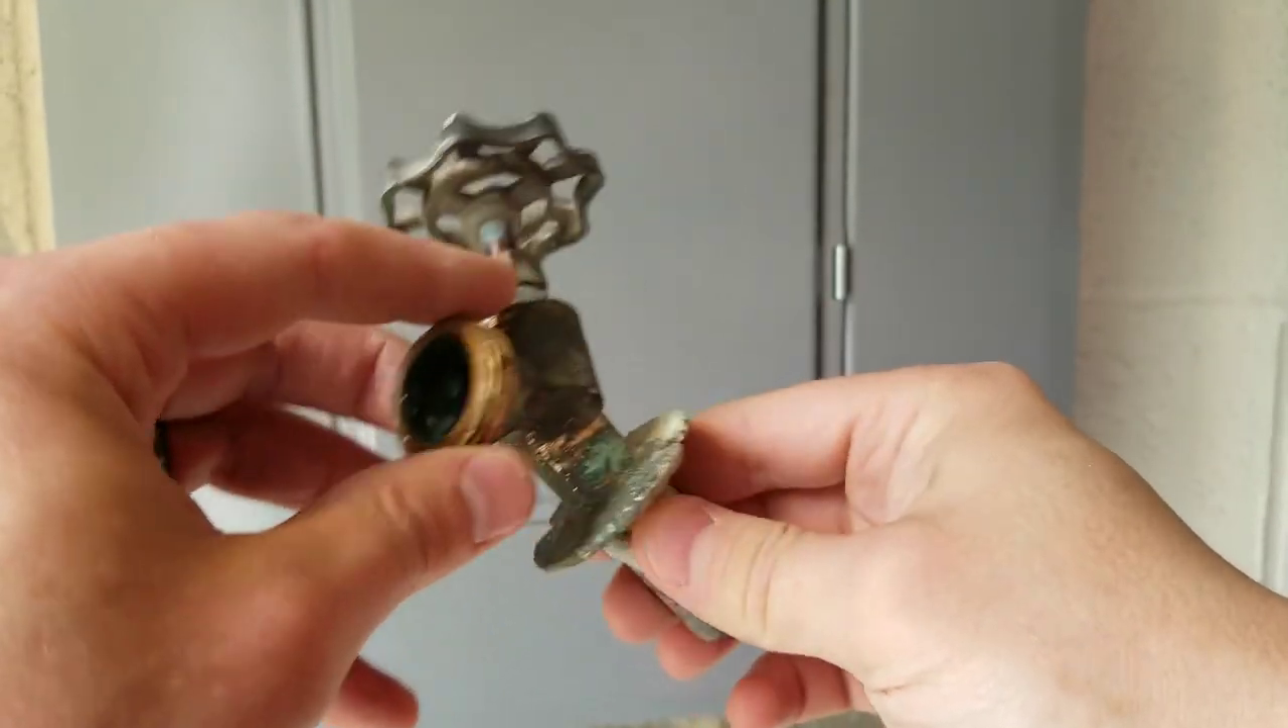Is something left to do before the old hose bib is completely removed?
No.